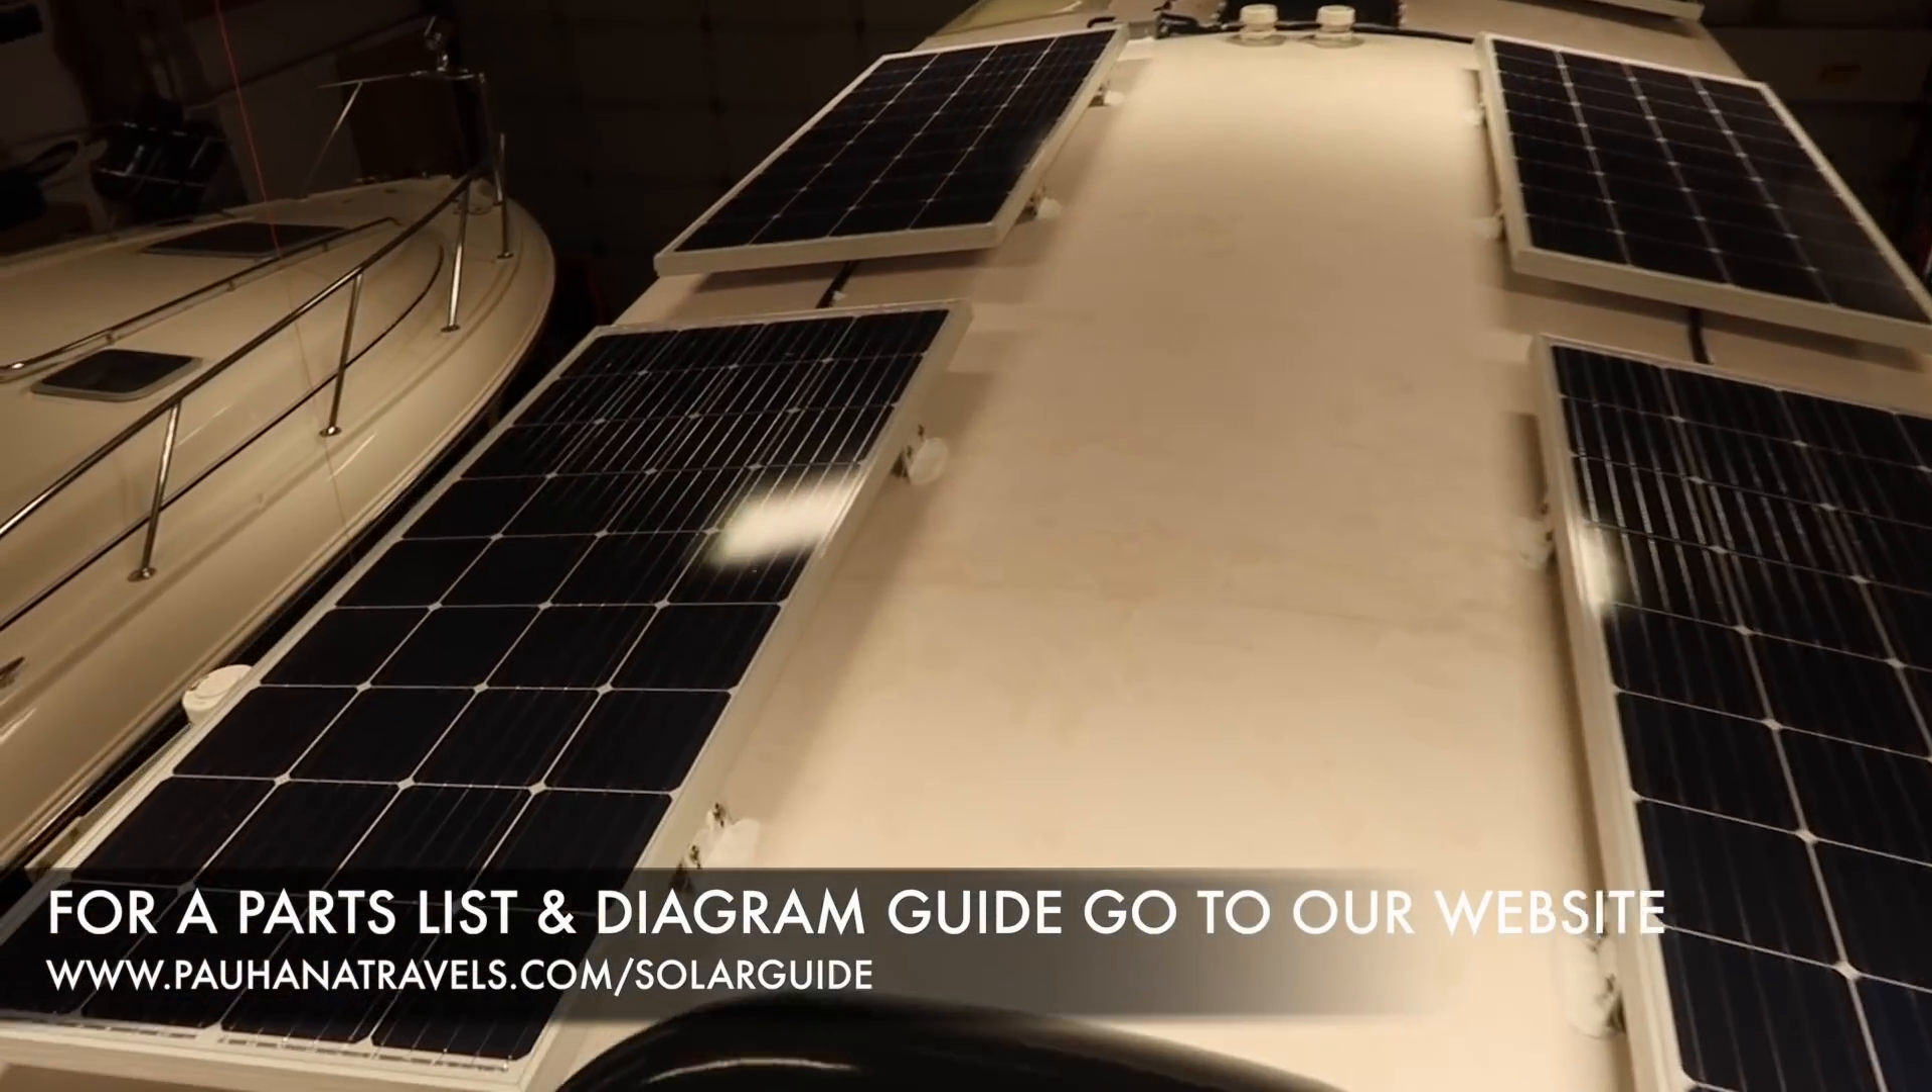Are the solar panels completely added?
Yes.